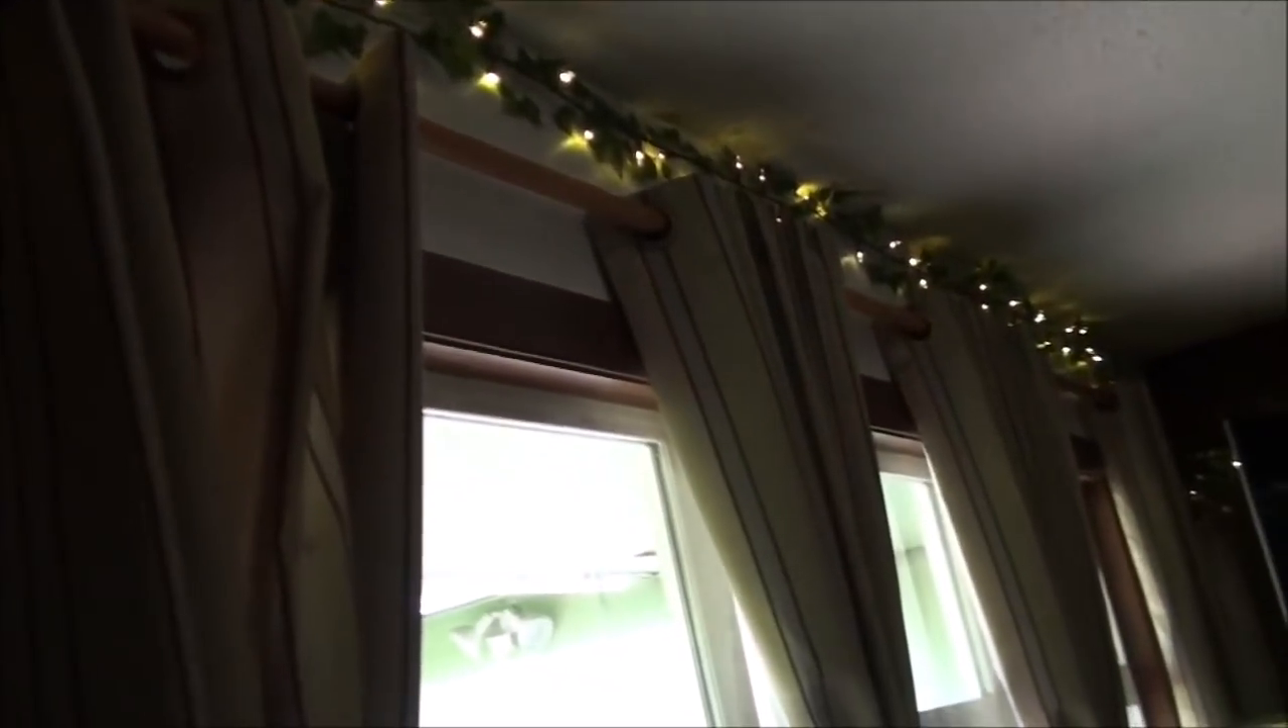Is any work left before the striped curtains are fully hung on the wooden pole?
No.